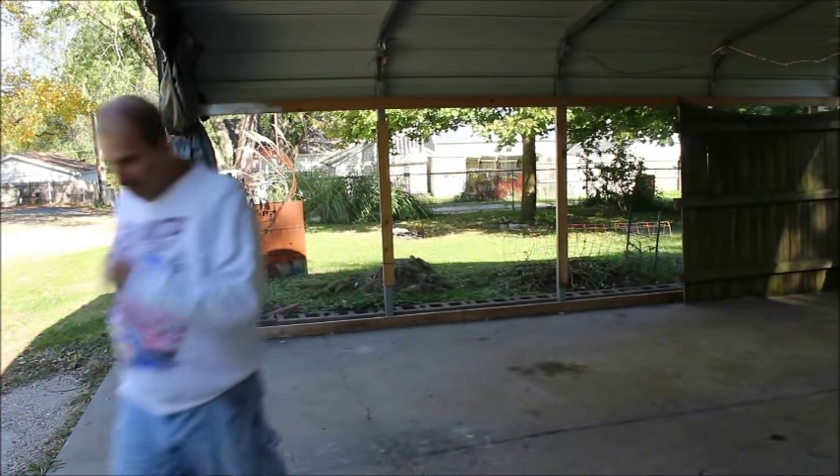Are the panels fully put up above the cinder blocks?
No.